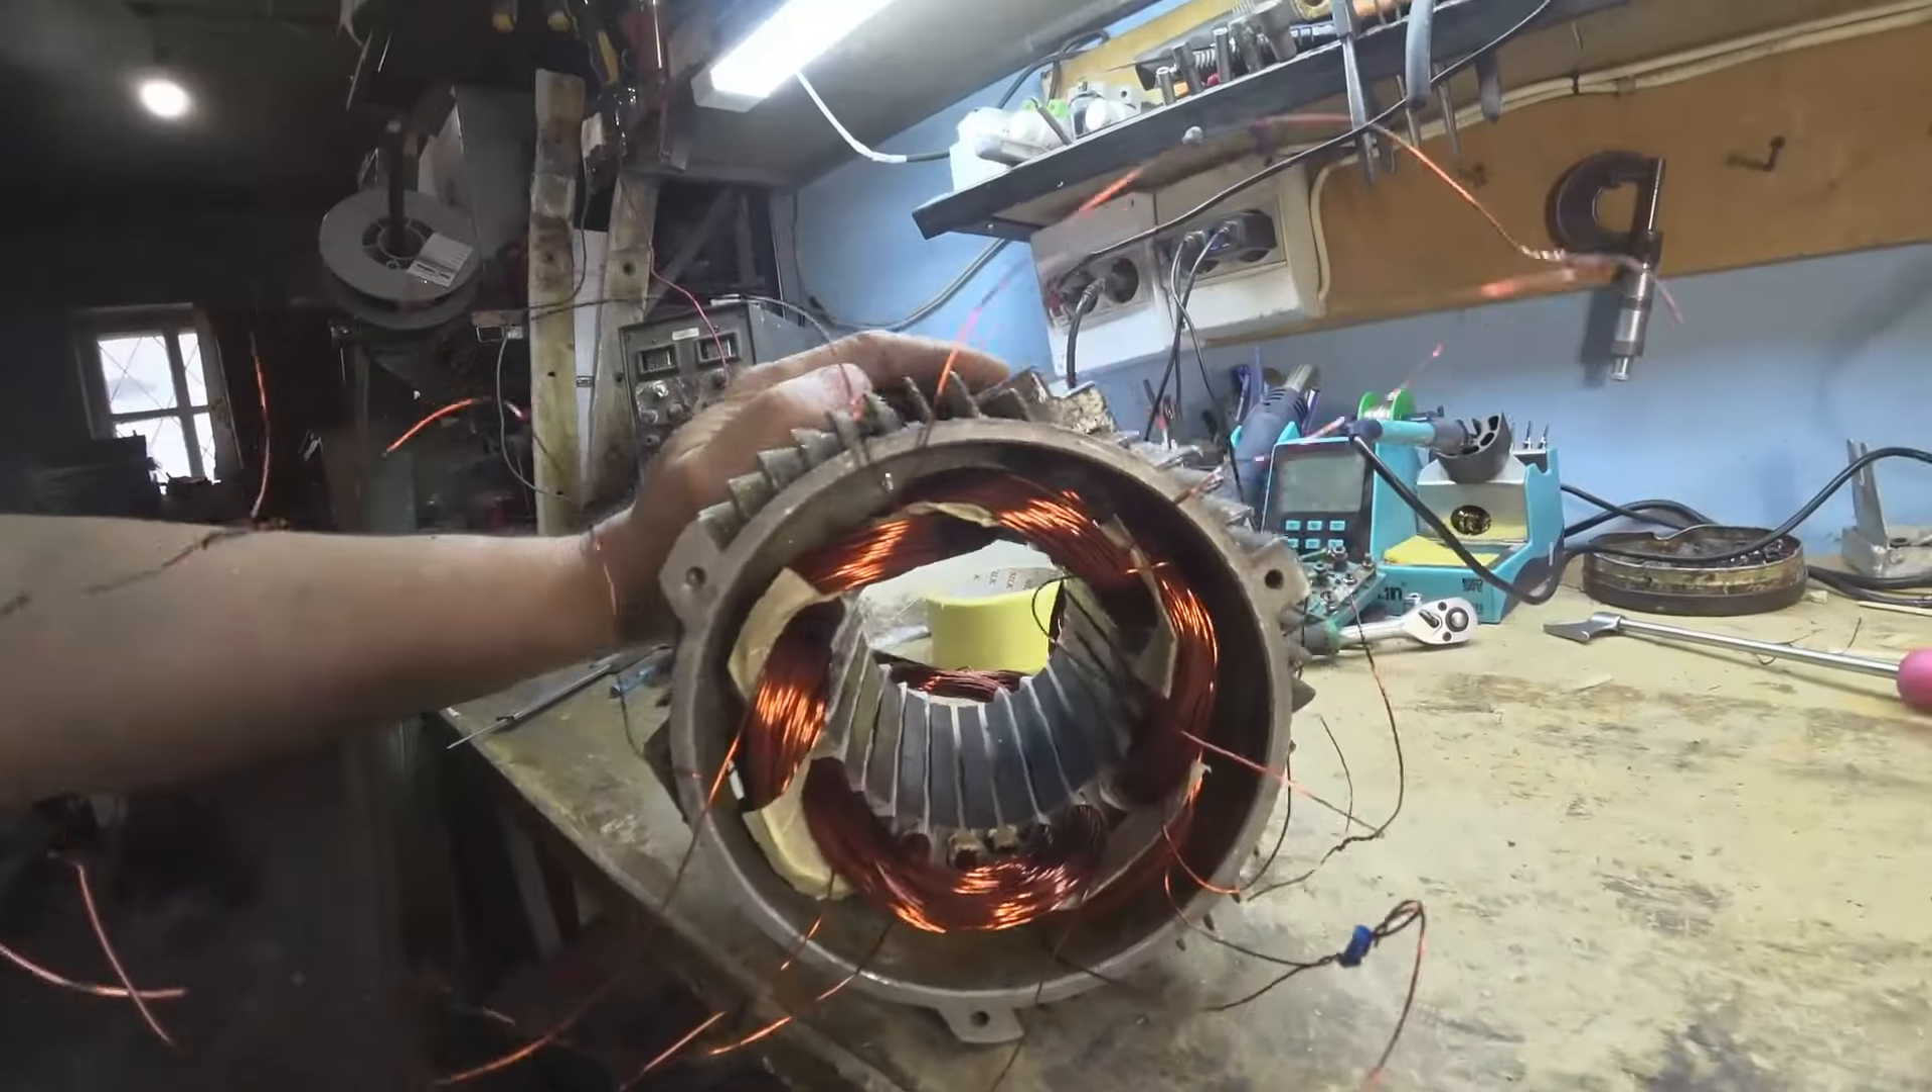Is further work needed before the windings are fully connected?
Yes.